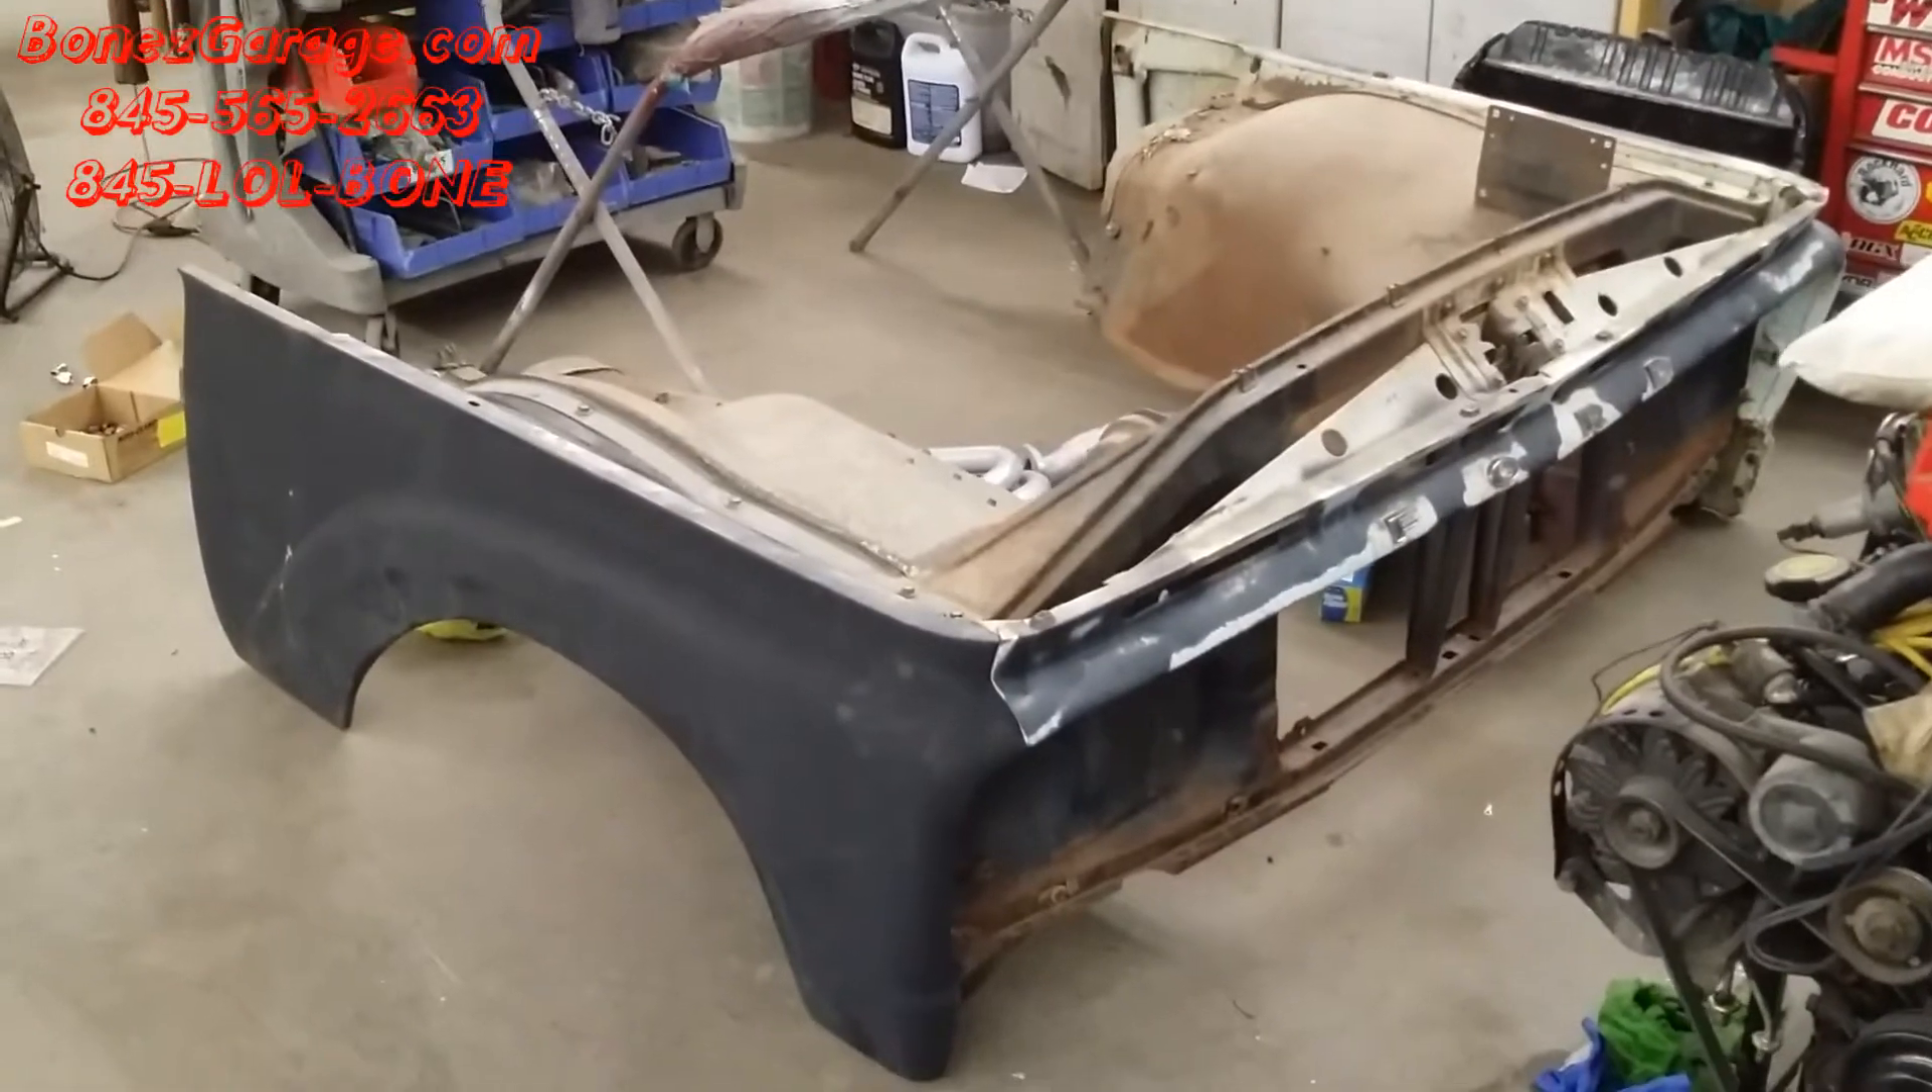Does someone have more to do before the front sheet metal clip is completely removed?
No.